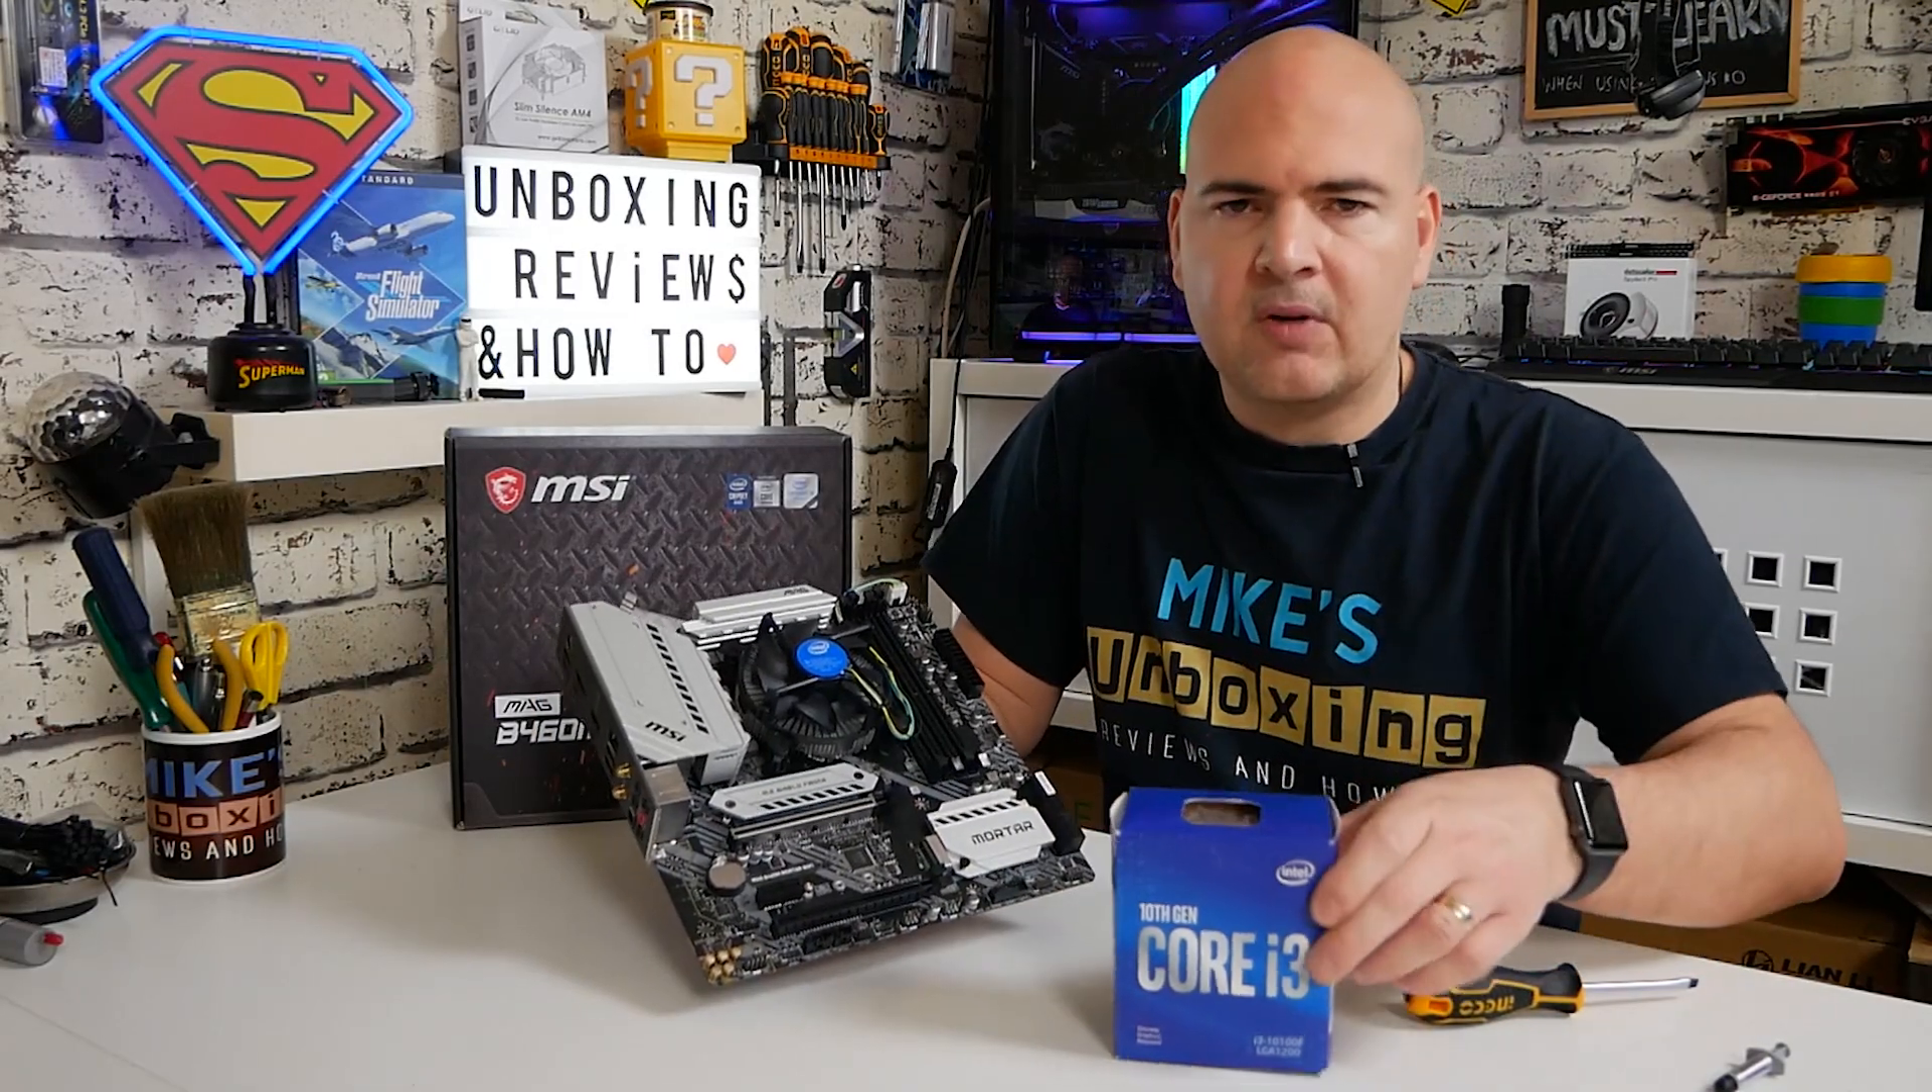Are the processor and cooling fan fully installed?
Yes.